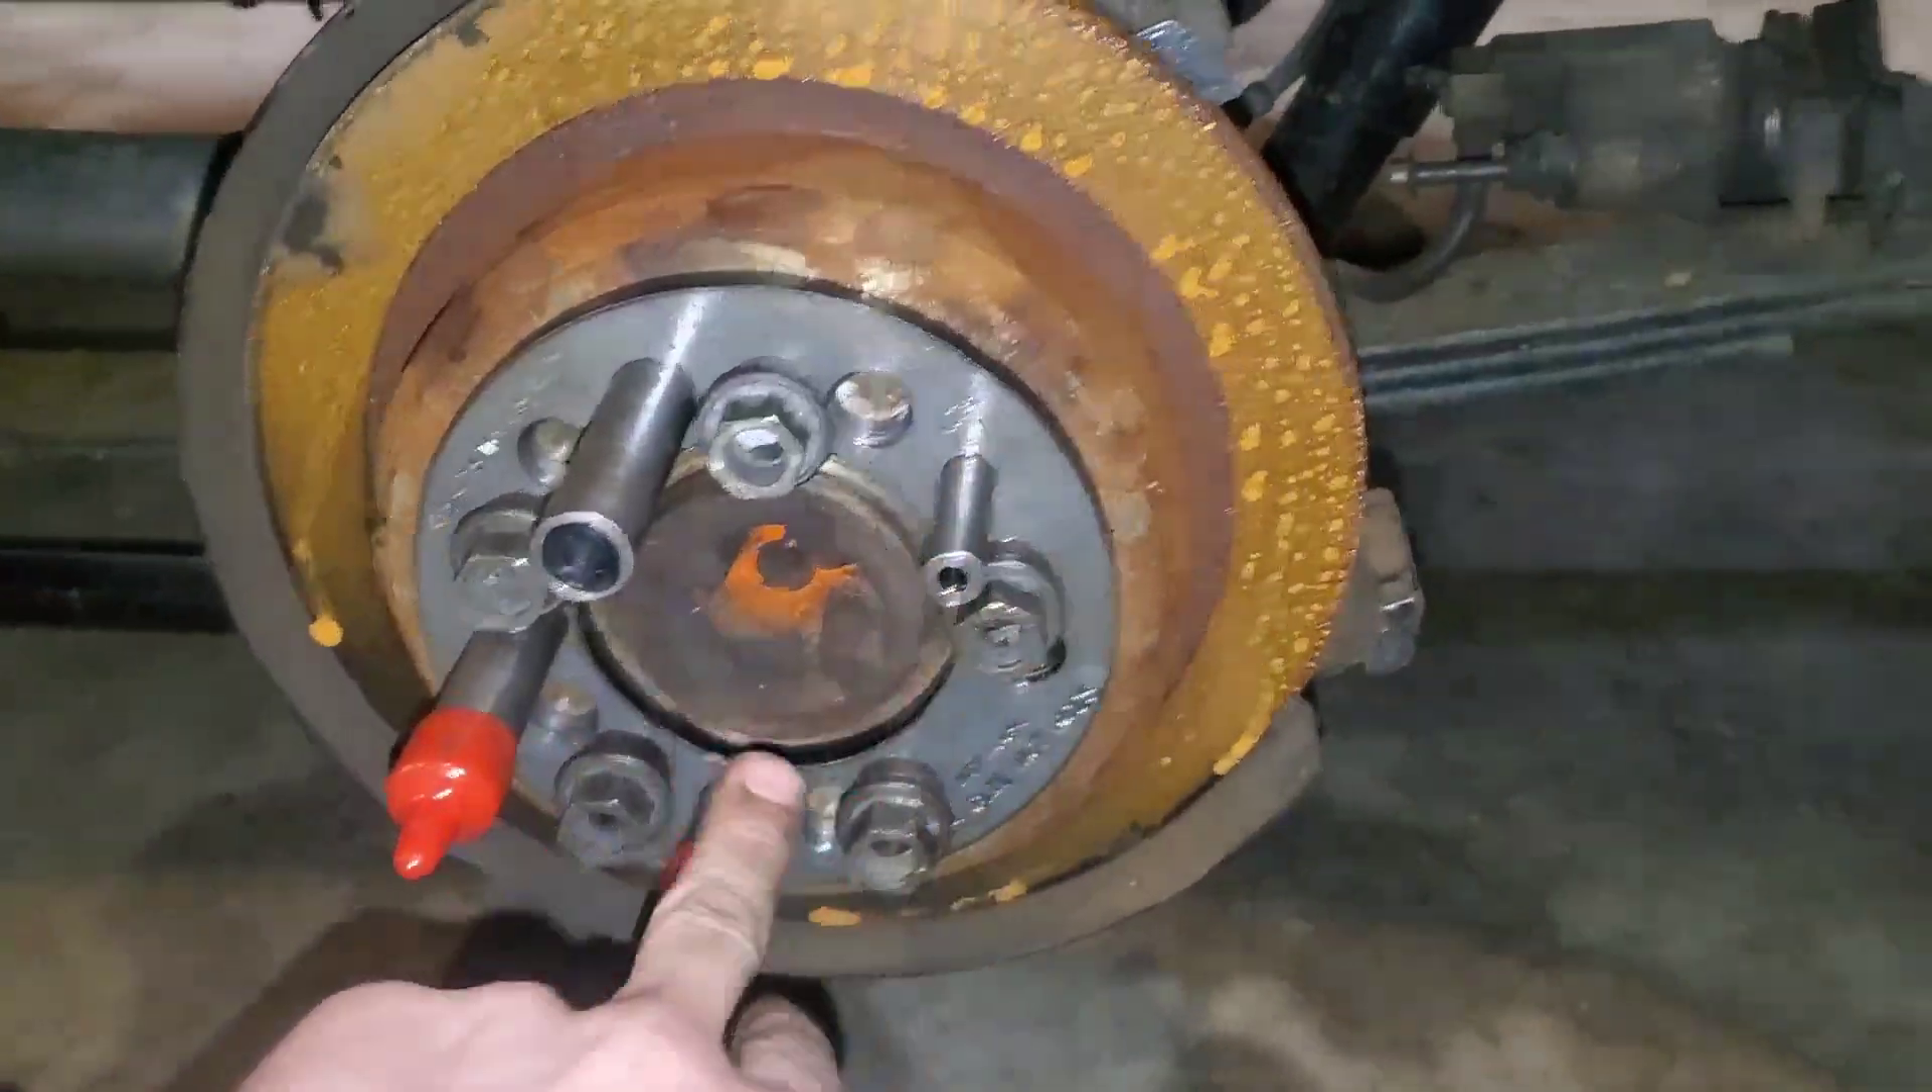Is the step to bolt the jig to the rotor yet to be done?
No.